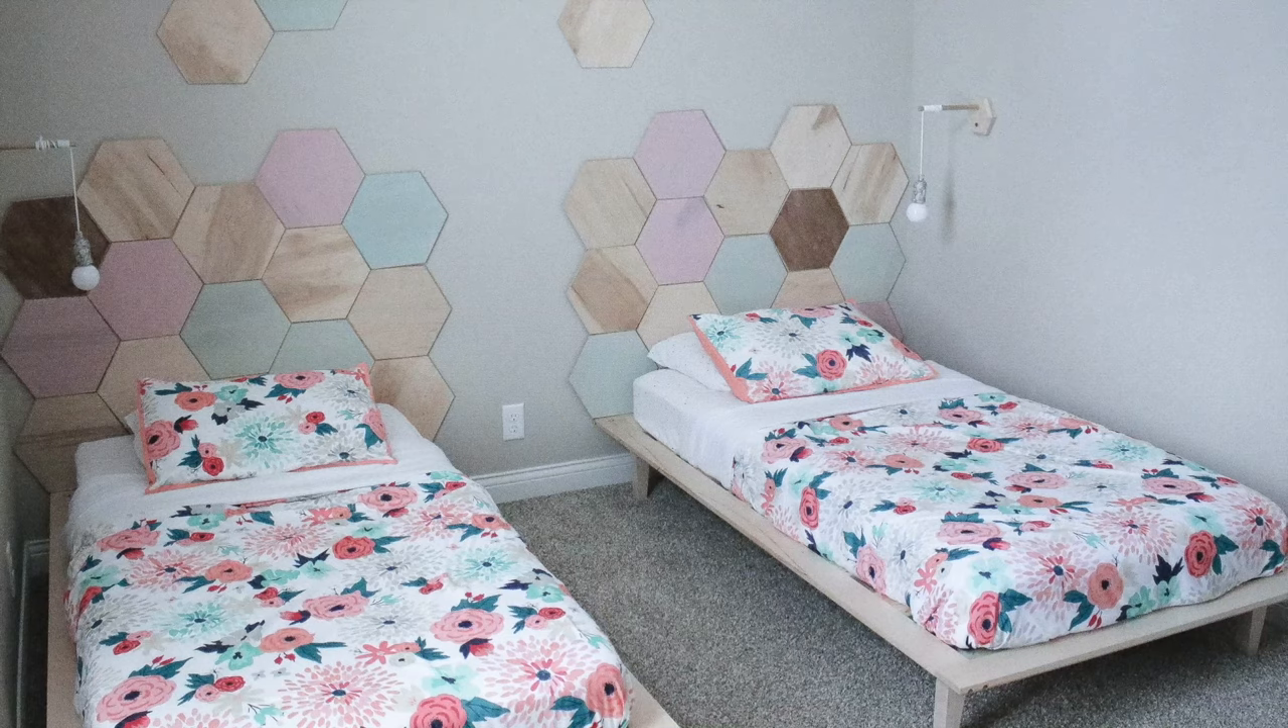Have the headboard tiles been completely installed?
Yes.